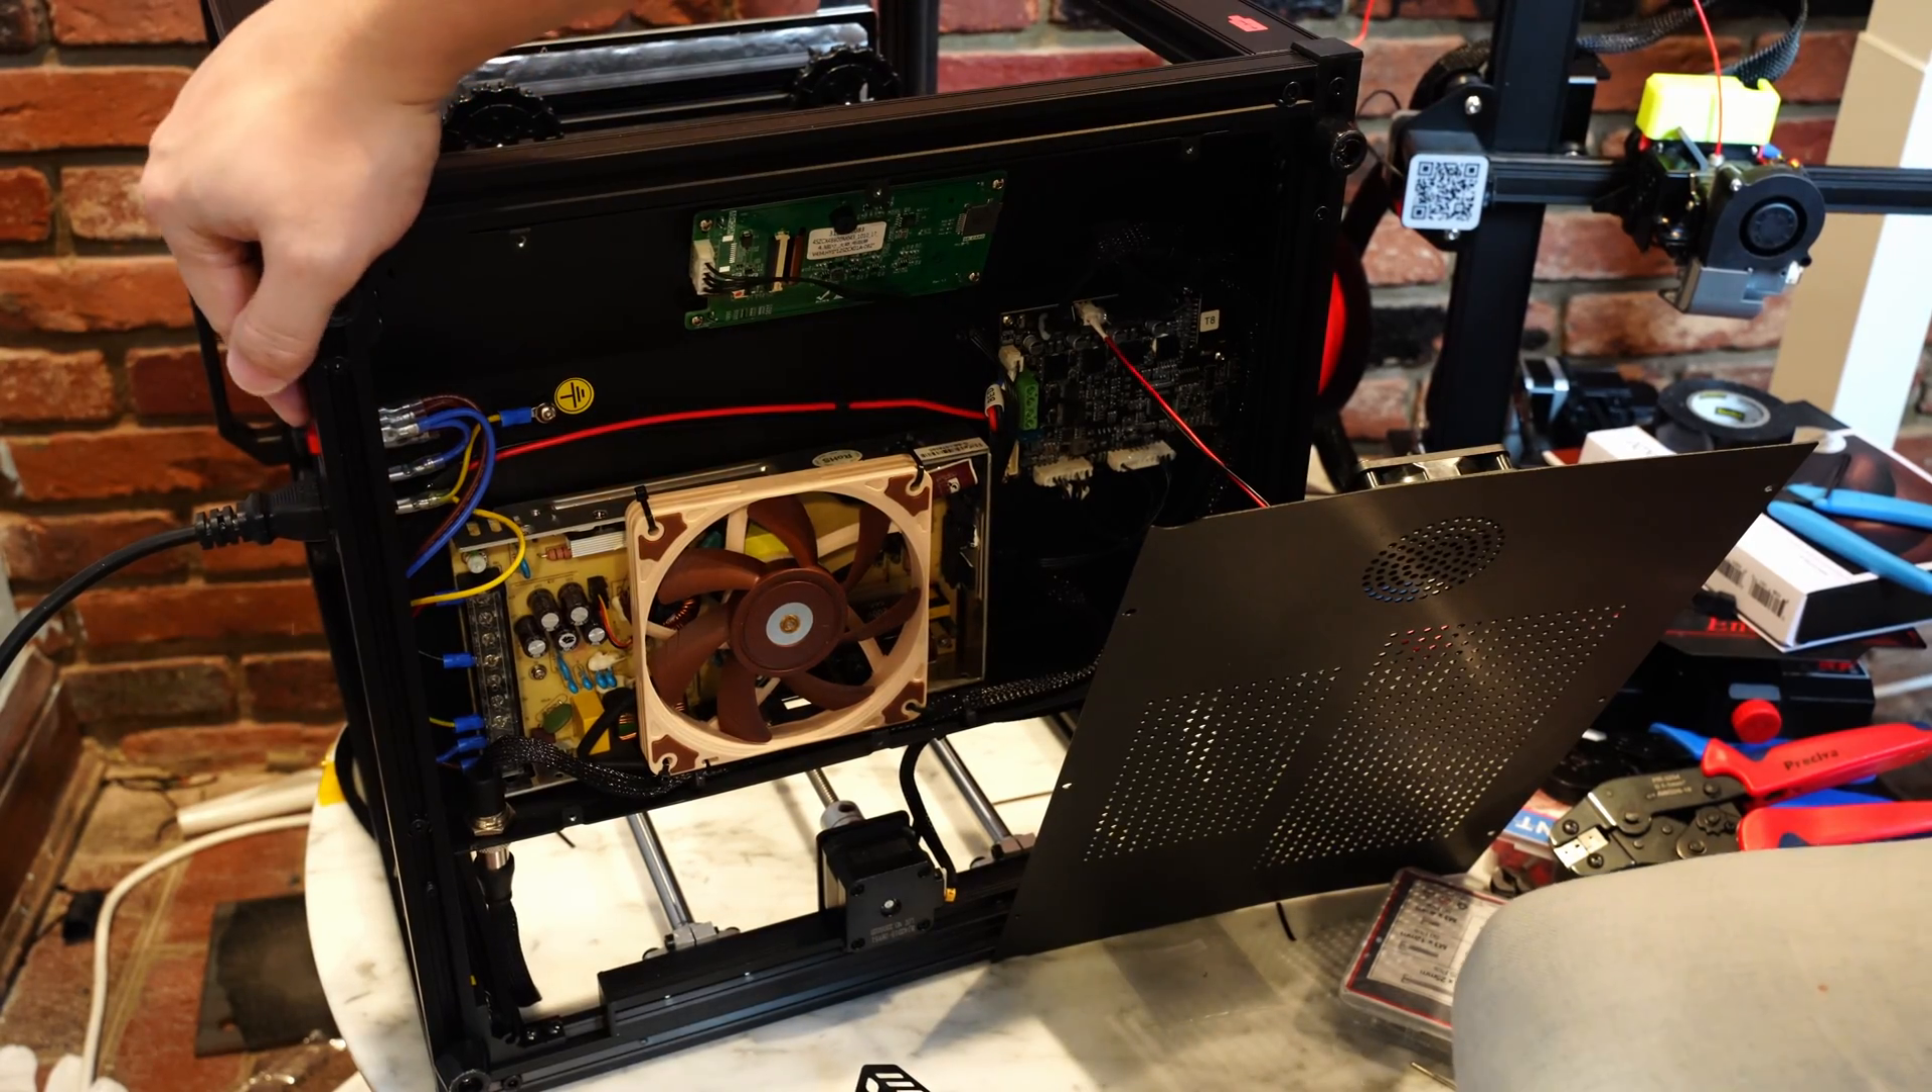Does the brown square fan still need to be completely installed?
No.